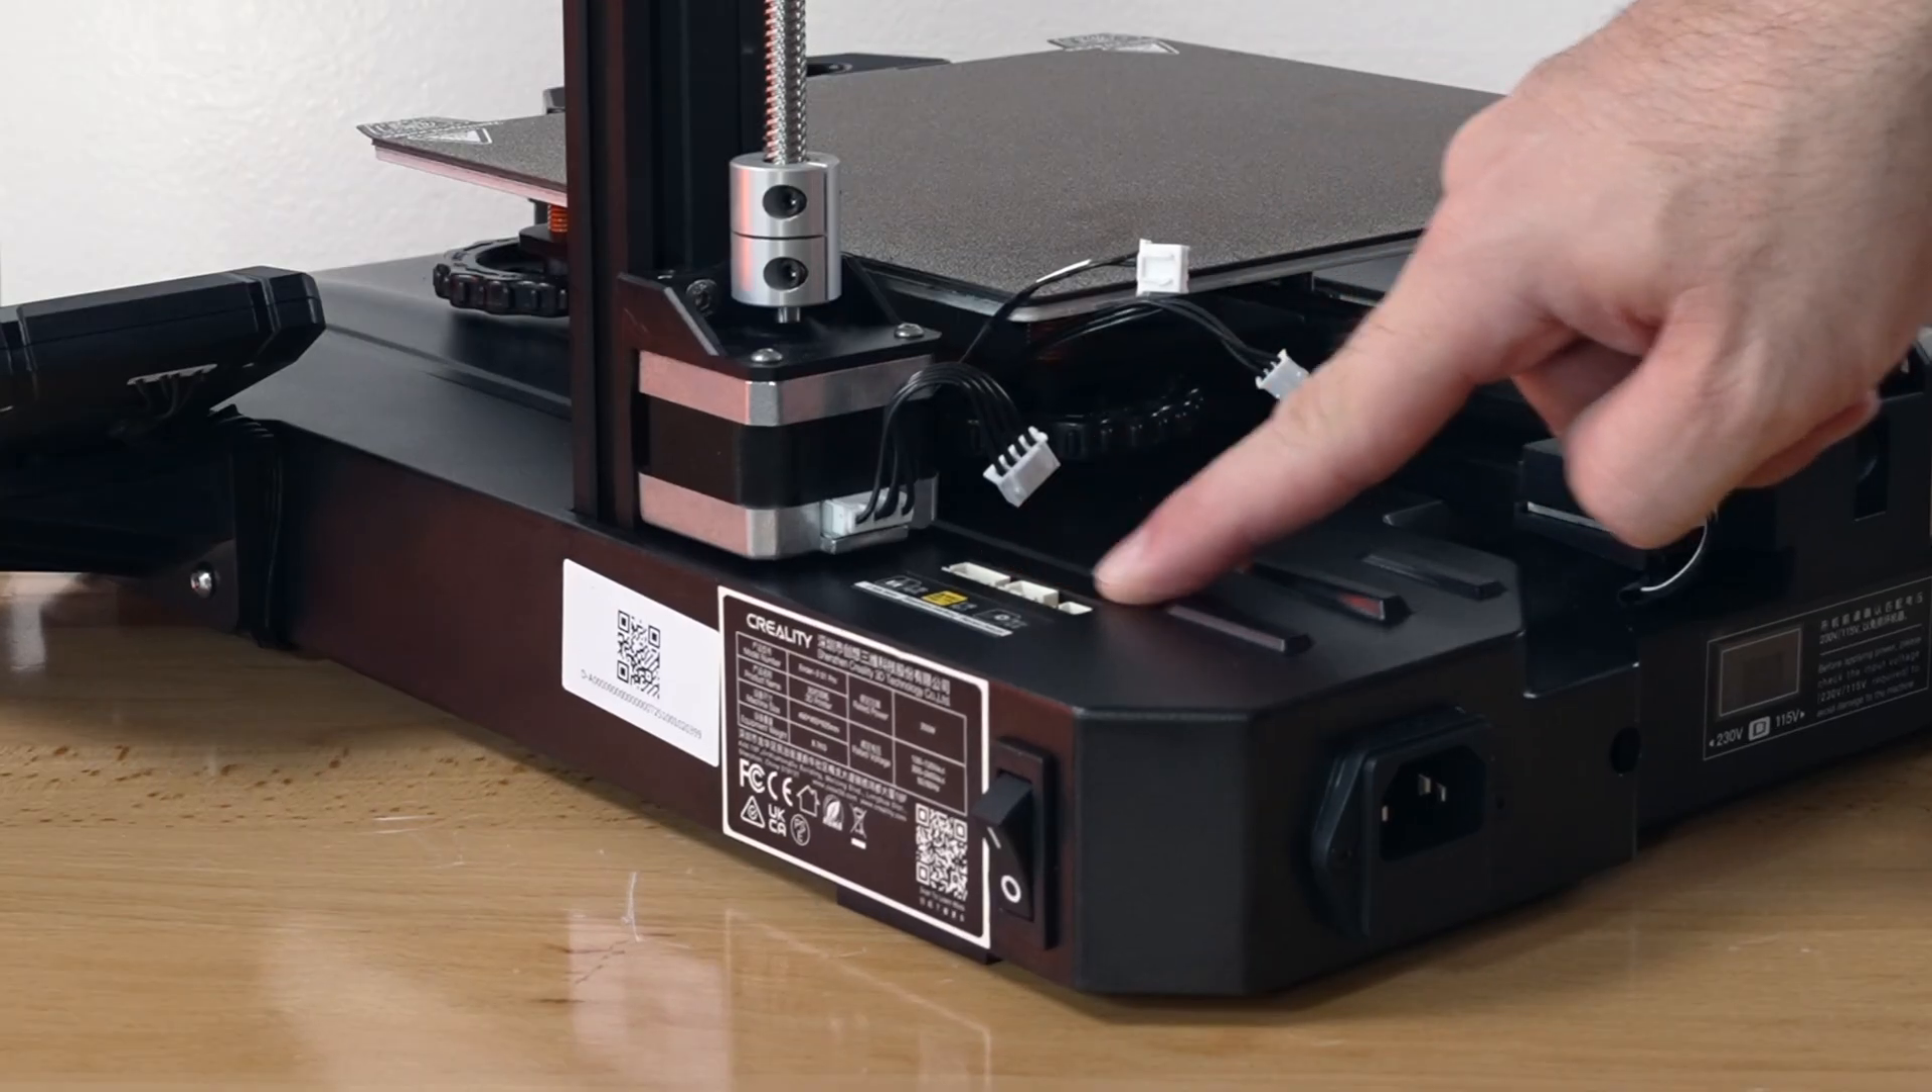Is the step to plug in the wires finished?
No.